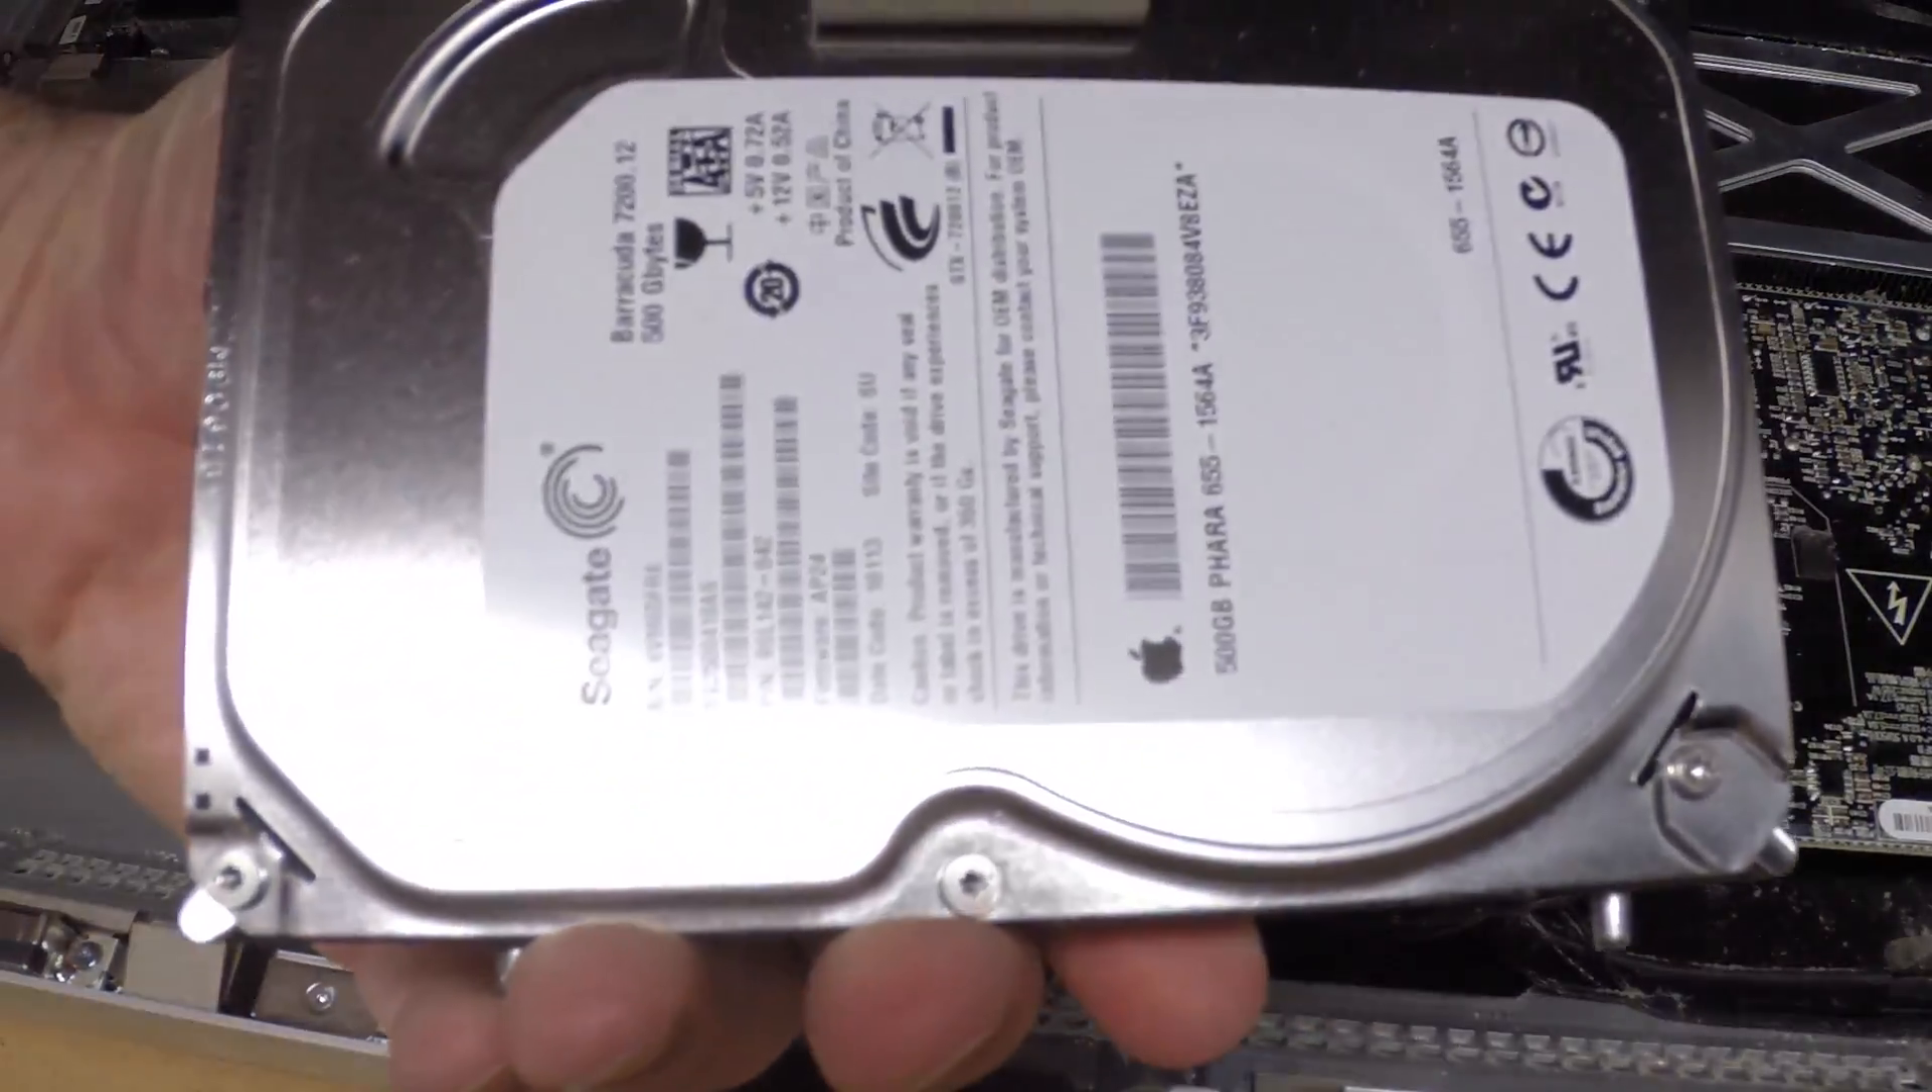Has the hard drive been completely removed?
Yes.